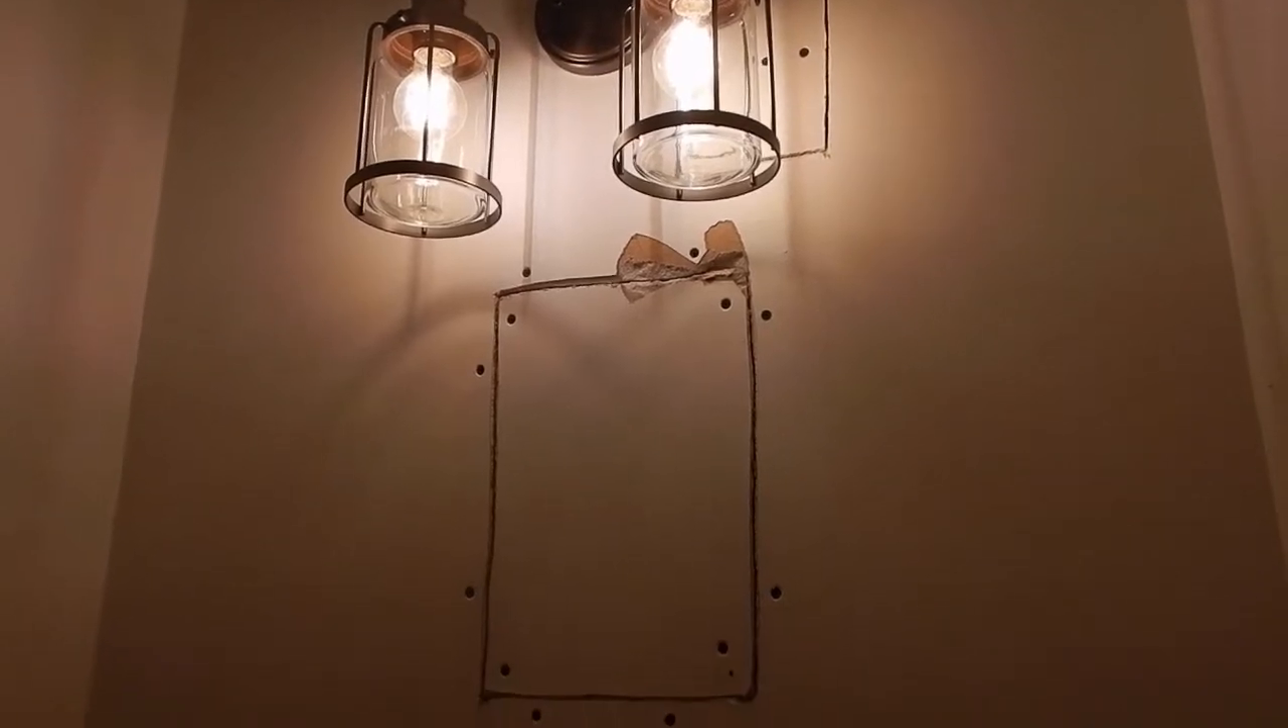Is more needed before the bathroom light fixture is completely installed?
No.